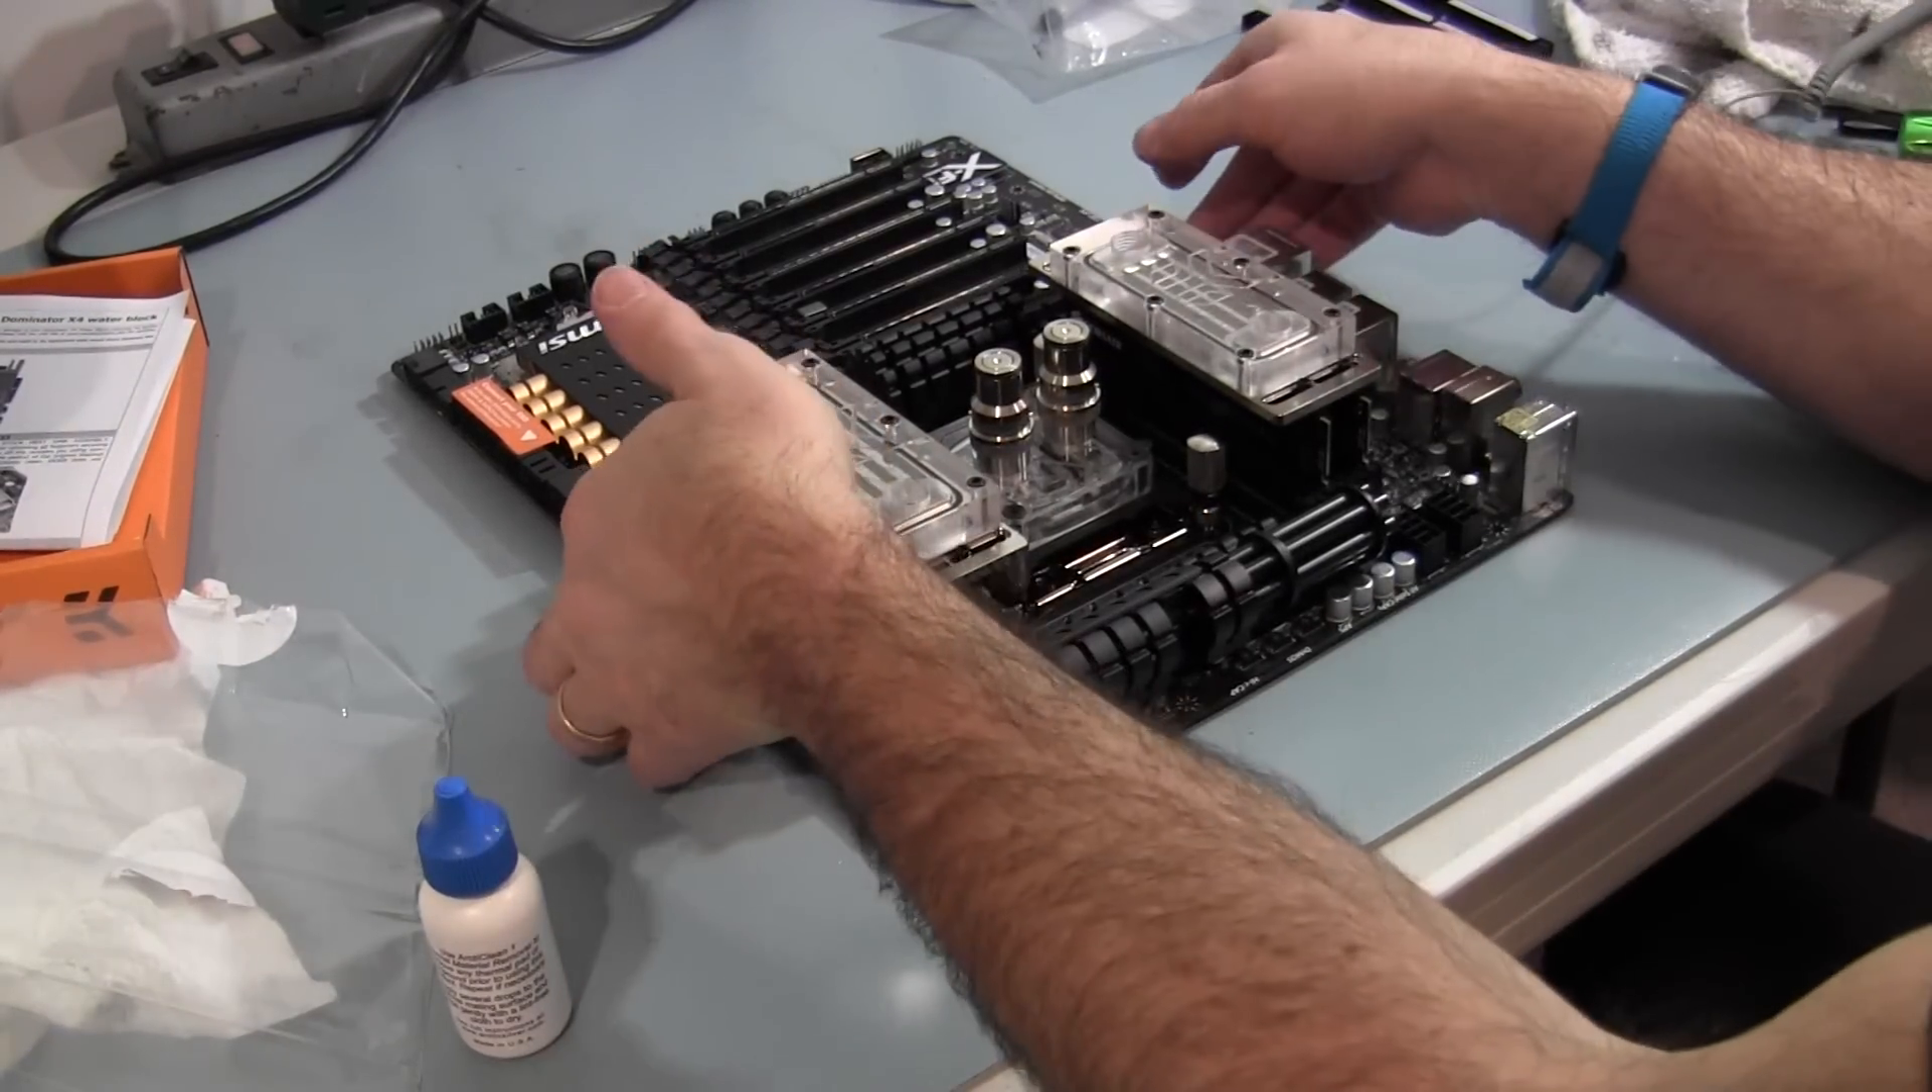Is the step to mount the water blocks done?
Yes.